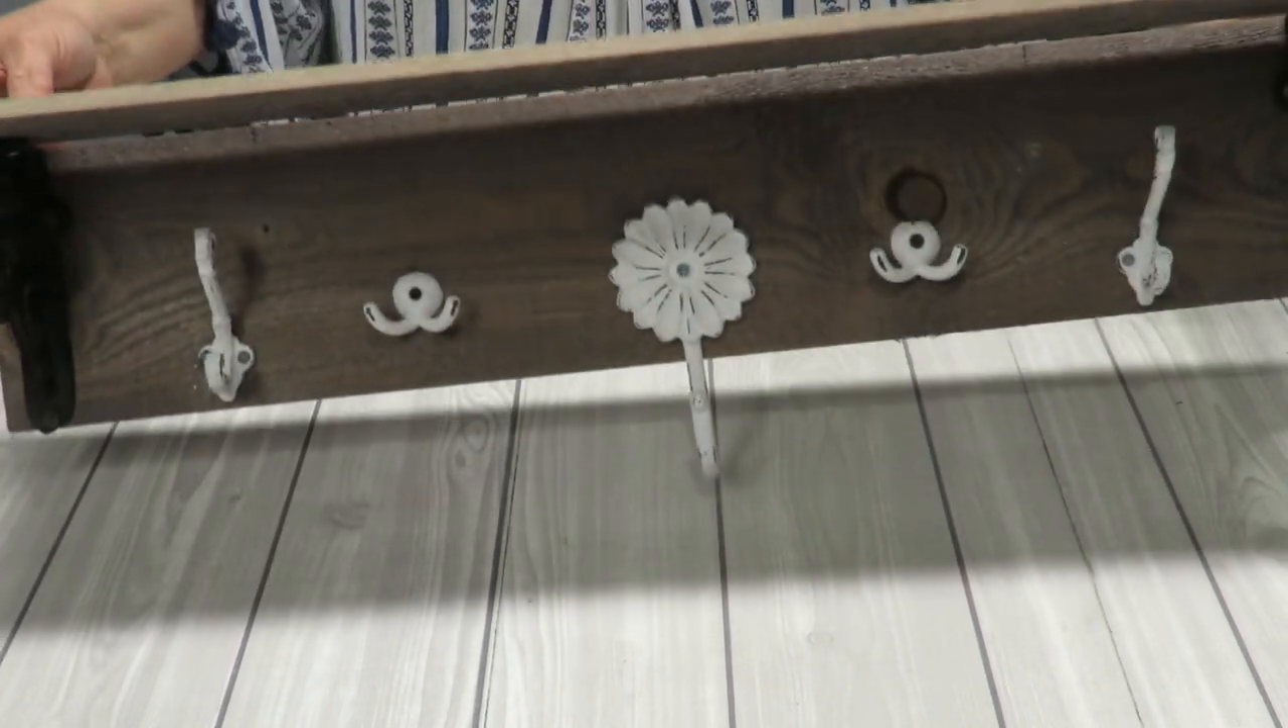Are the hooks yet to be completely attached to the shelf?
No.